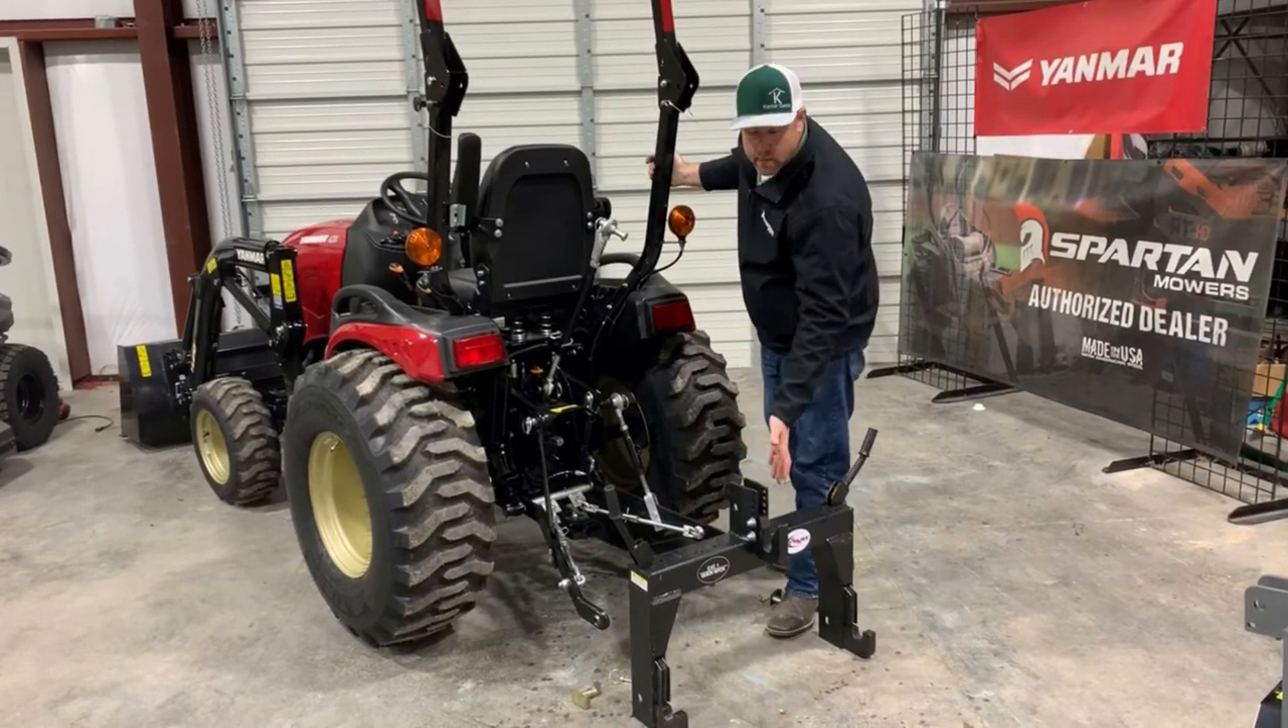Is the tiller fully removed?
Yes.